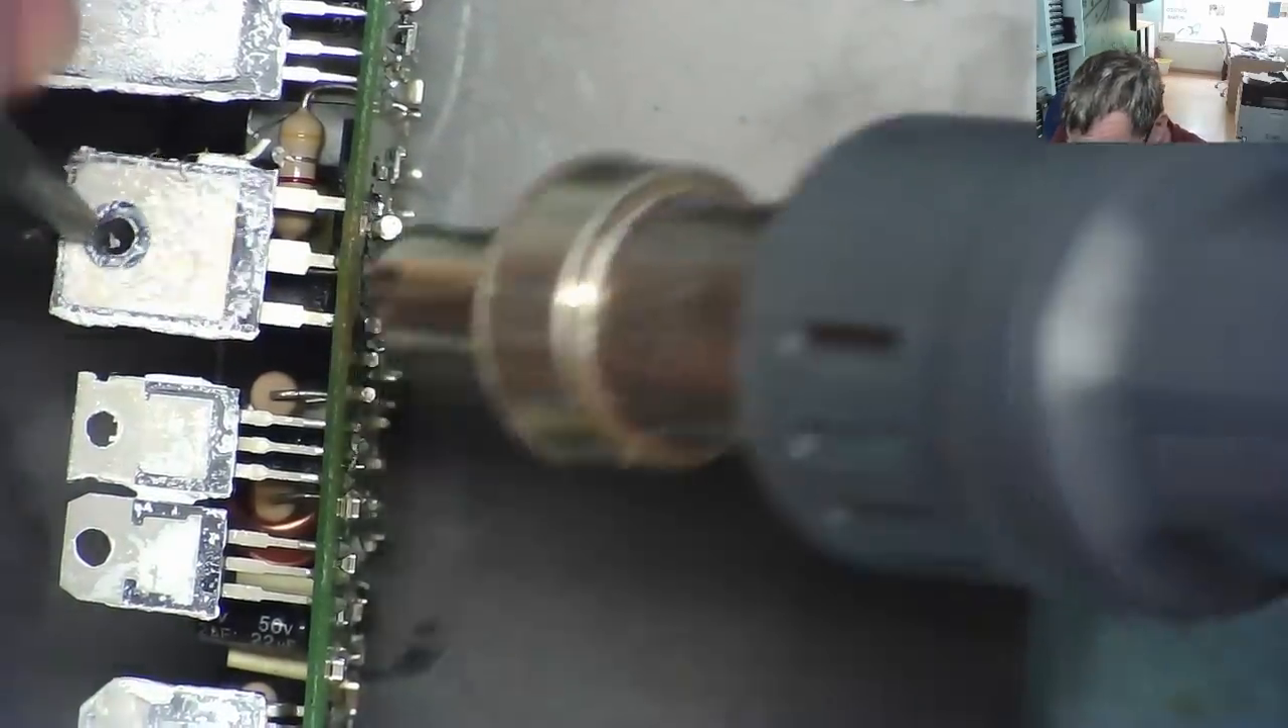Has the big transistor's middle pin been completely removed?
No.